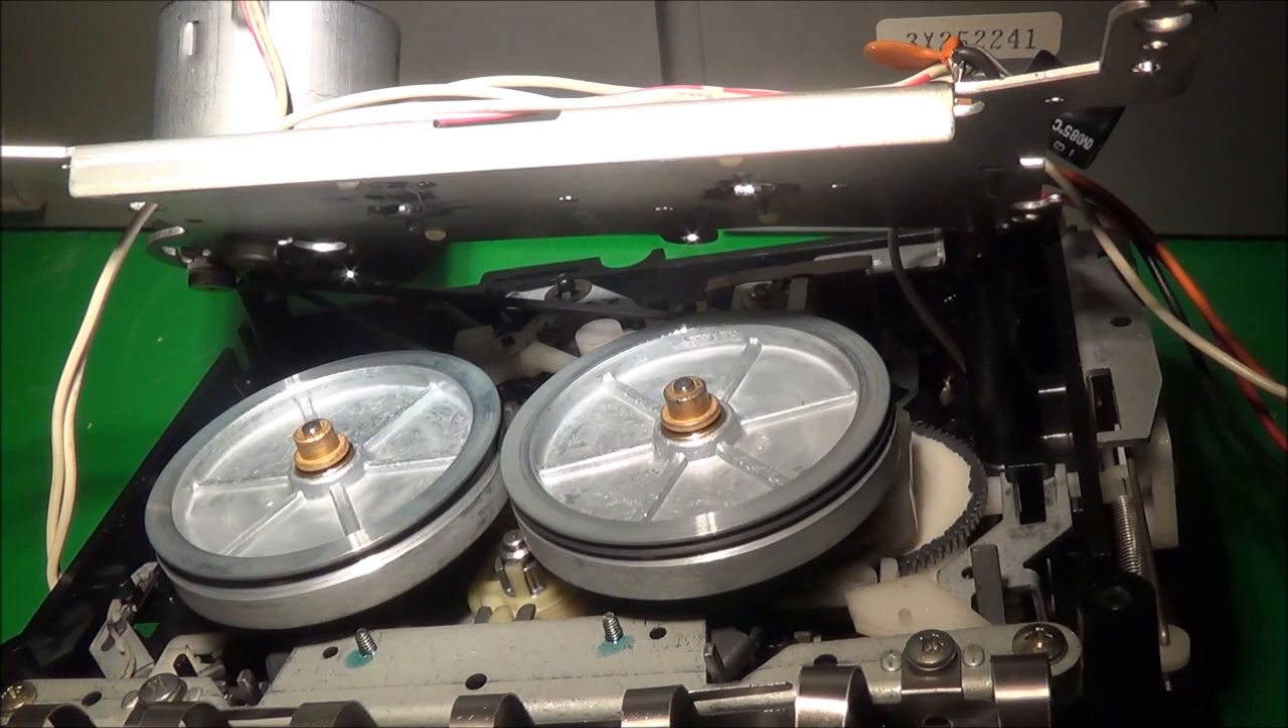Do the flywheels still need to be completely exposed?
No.